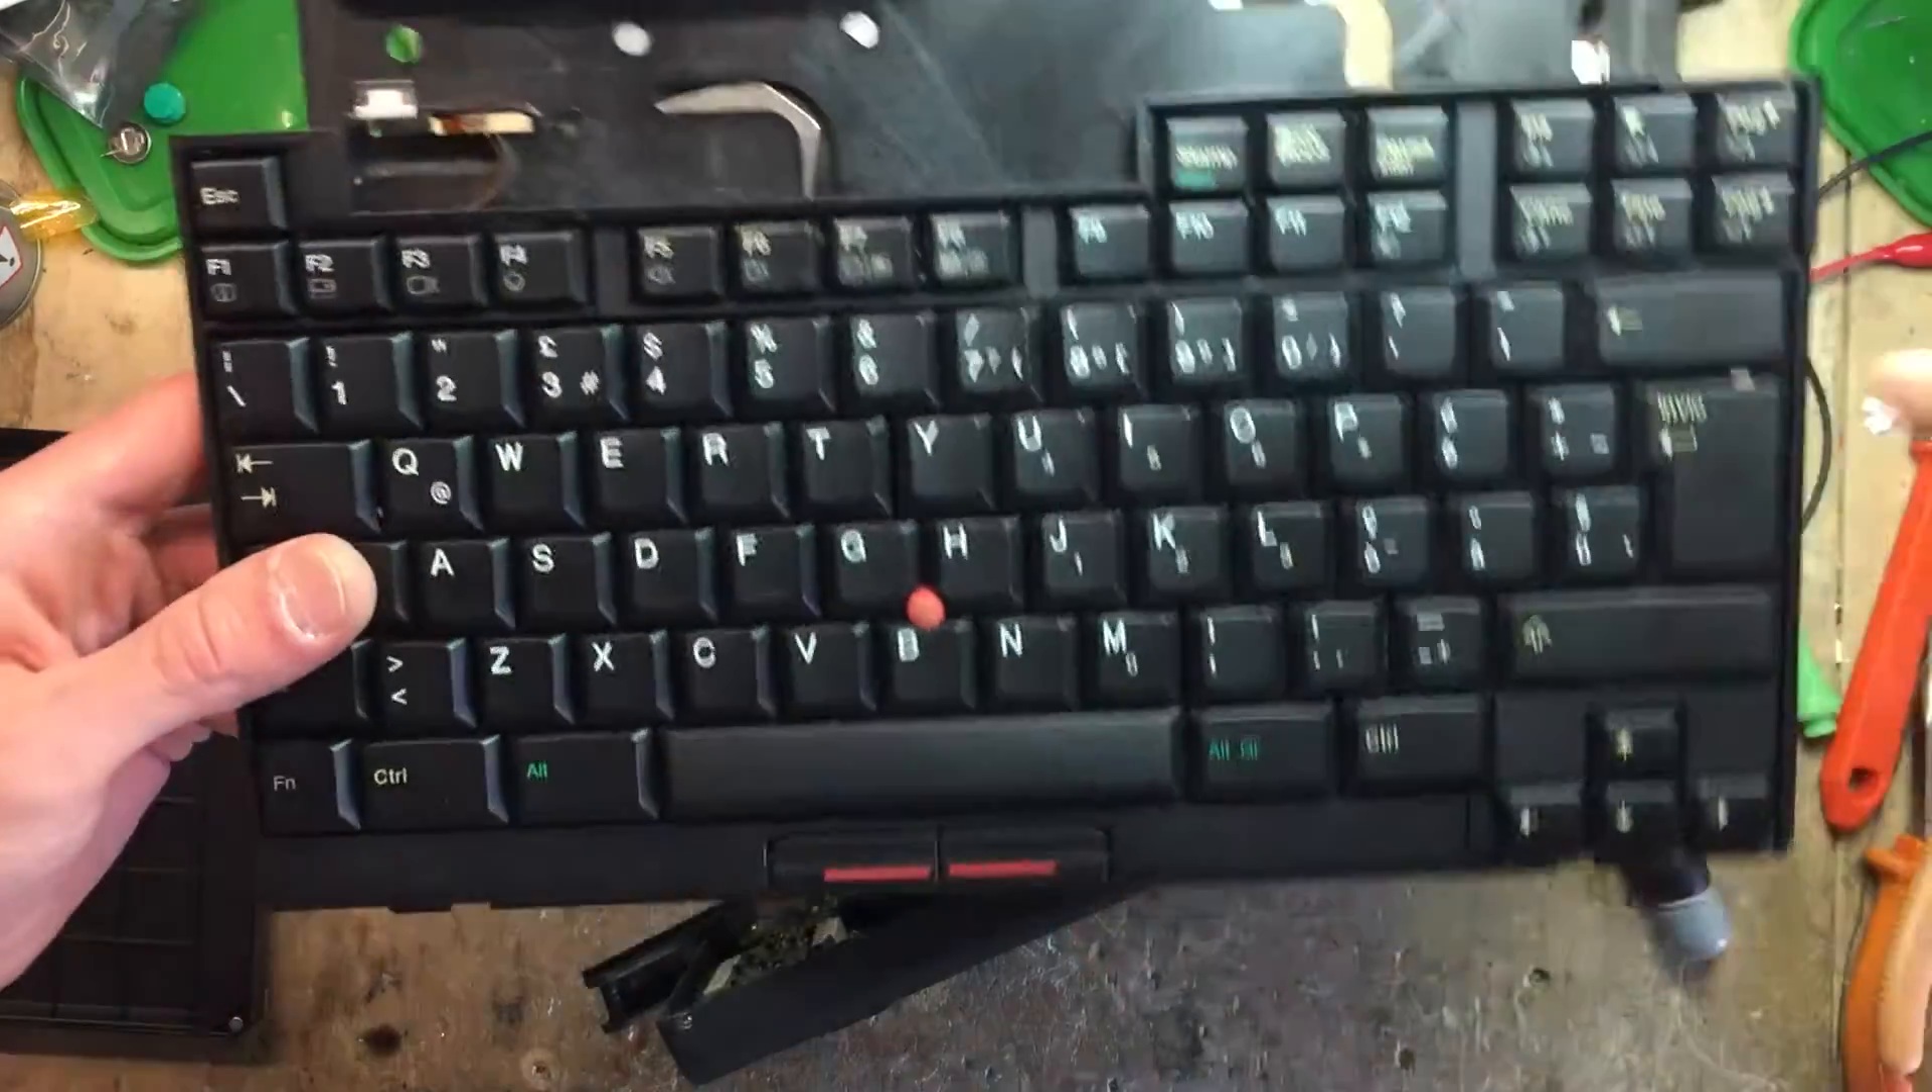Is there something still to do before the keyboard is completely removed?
No.